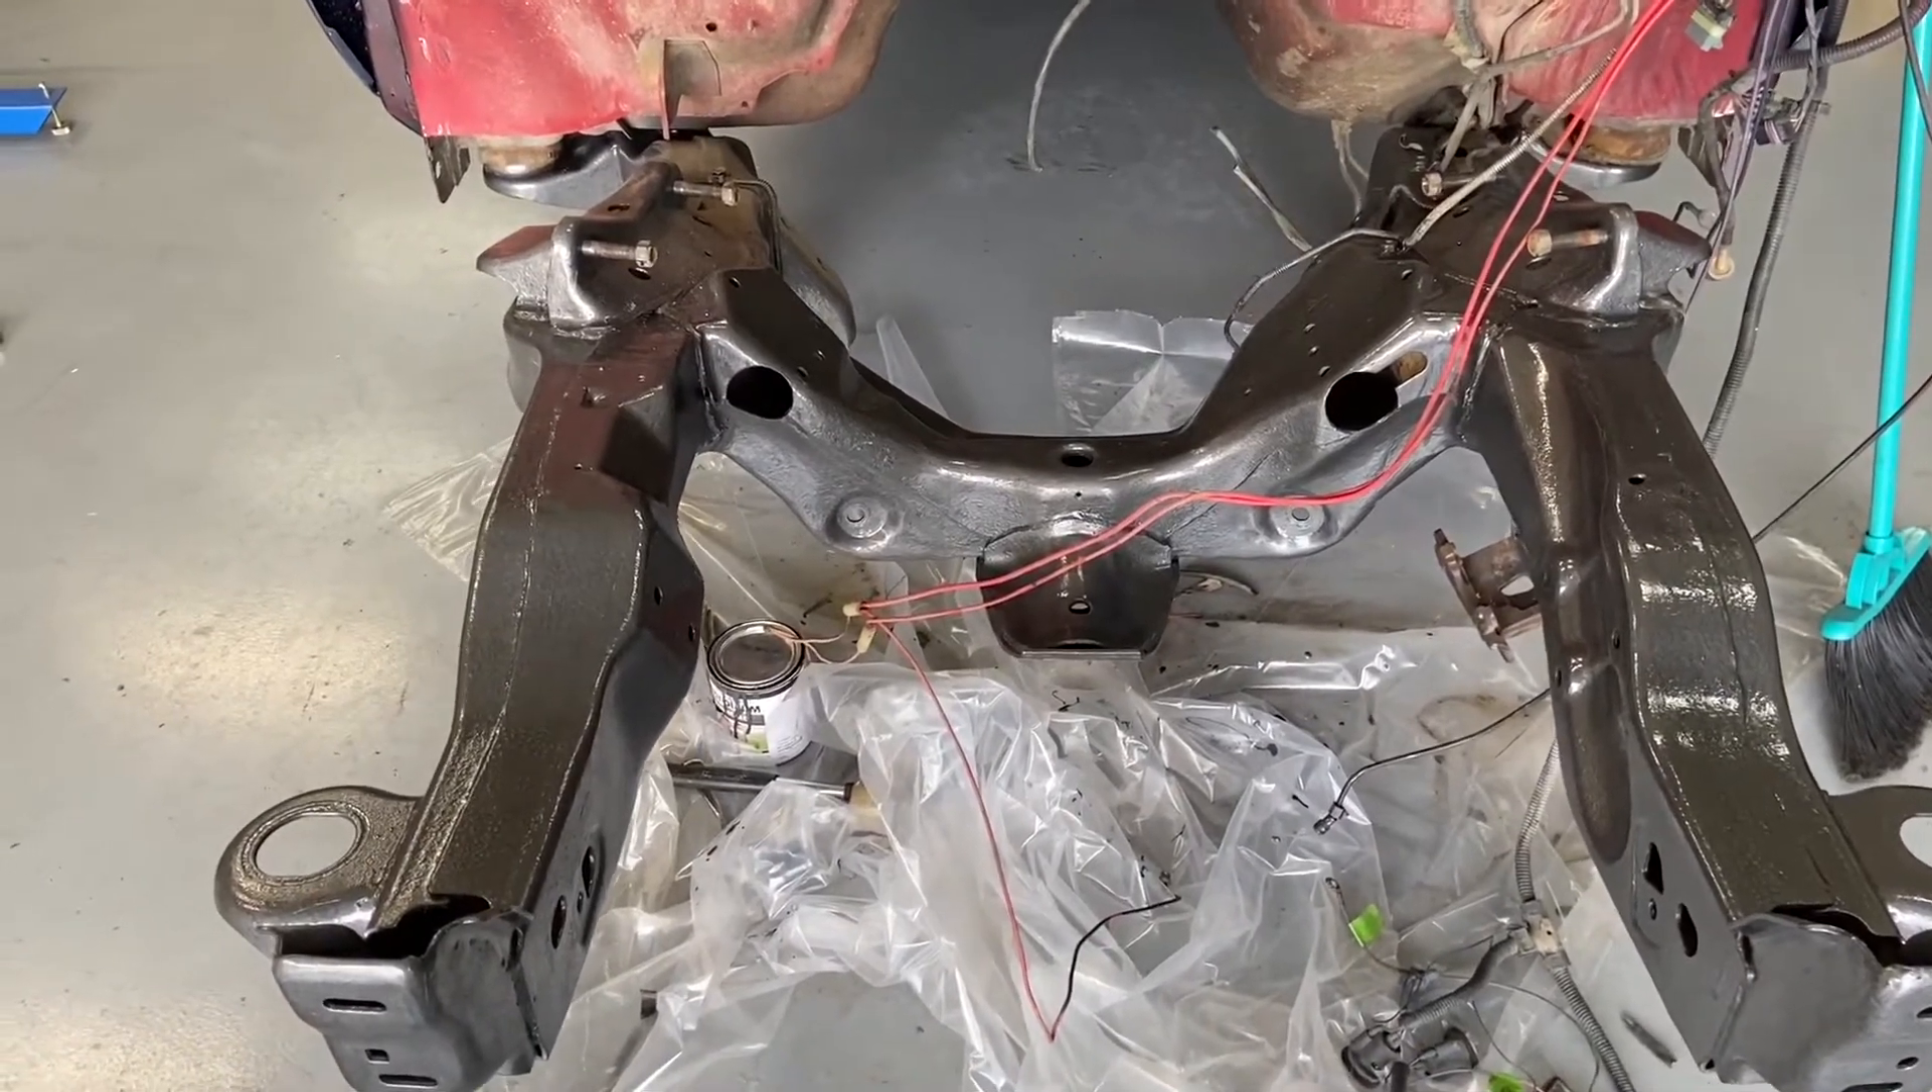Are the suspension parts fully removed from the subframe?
Yes.